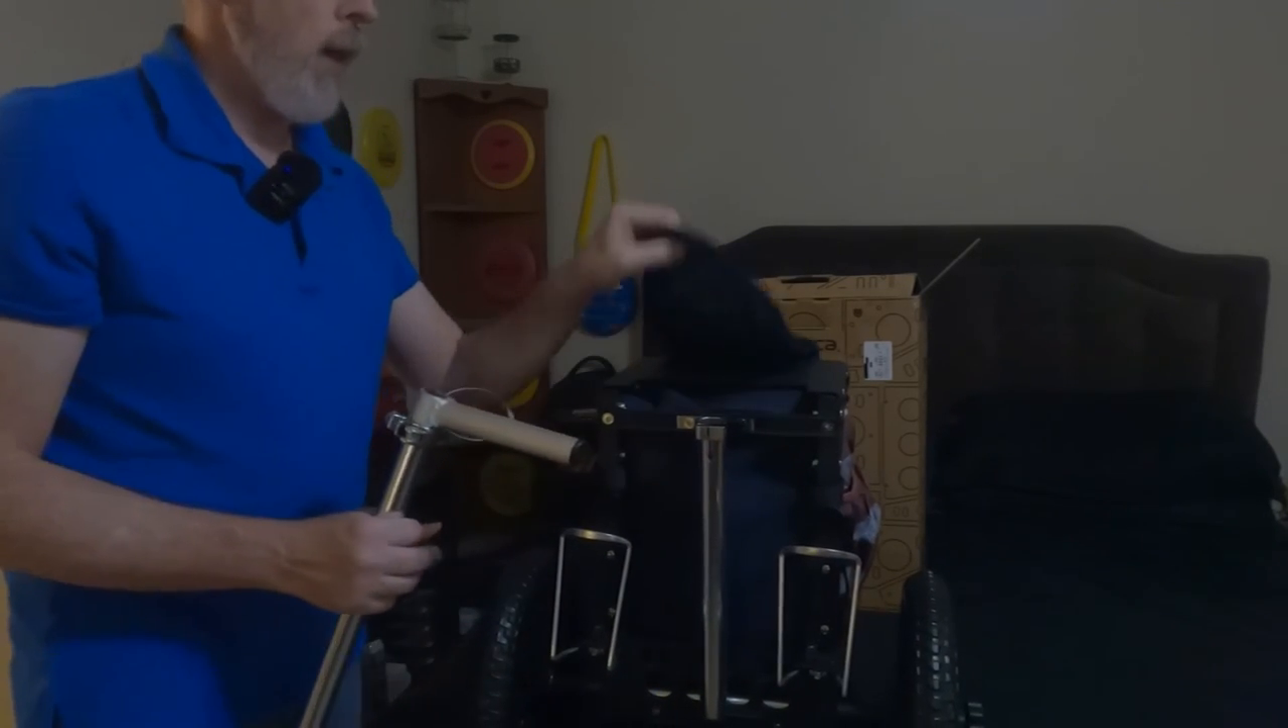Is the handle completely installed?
No.